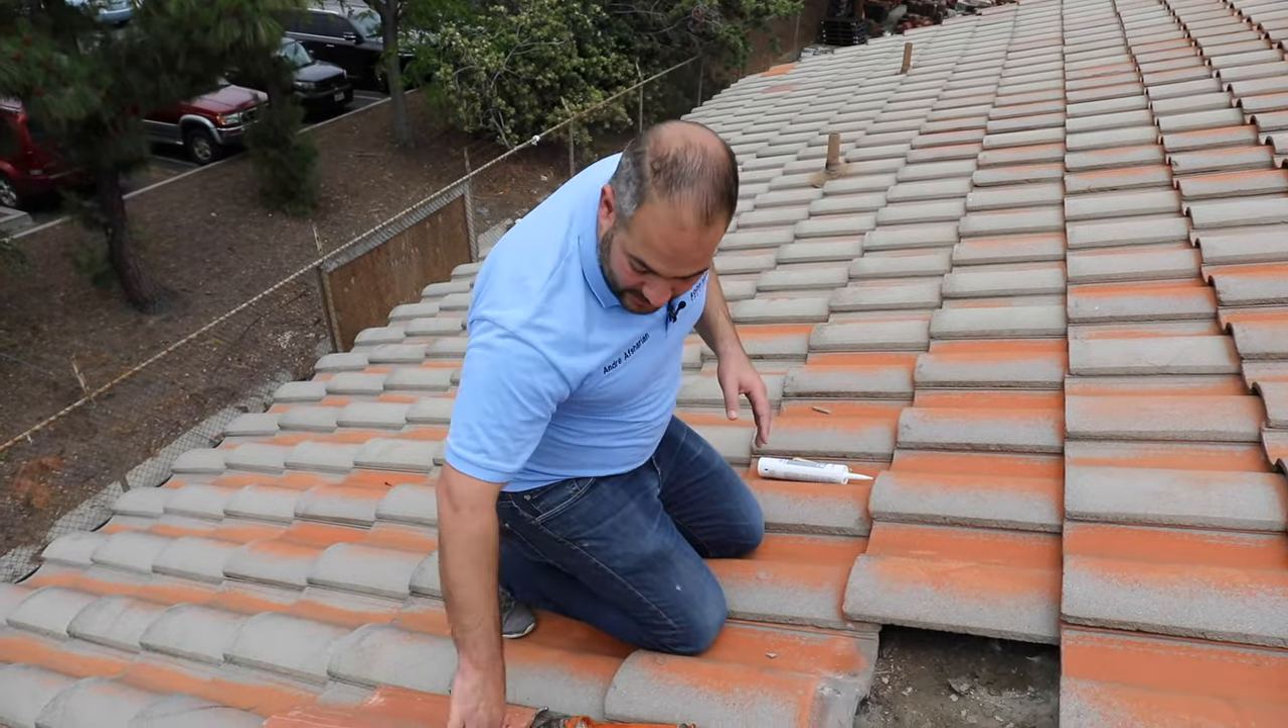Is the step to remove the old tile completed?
Yes.